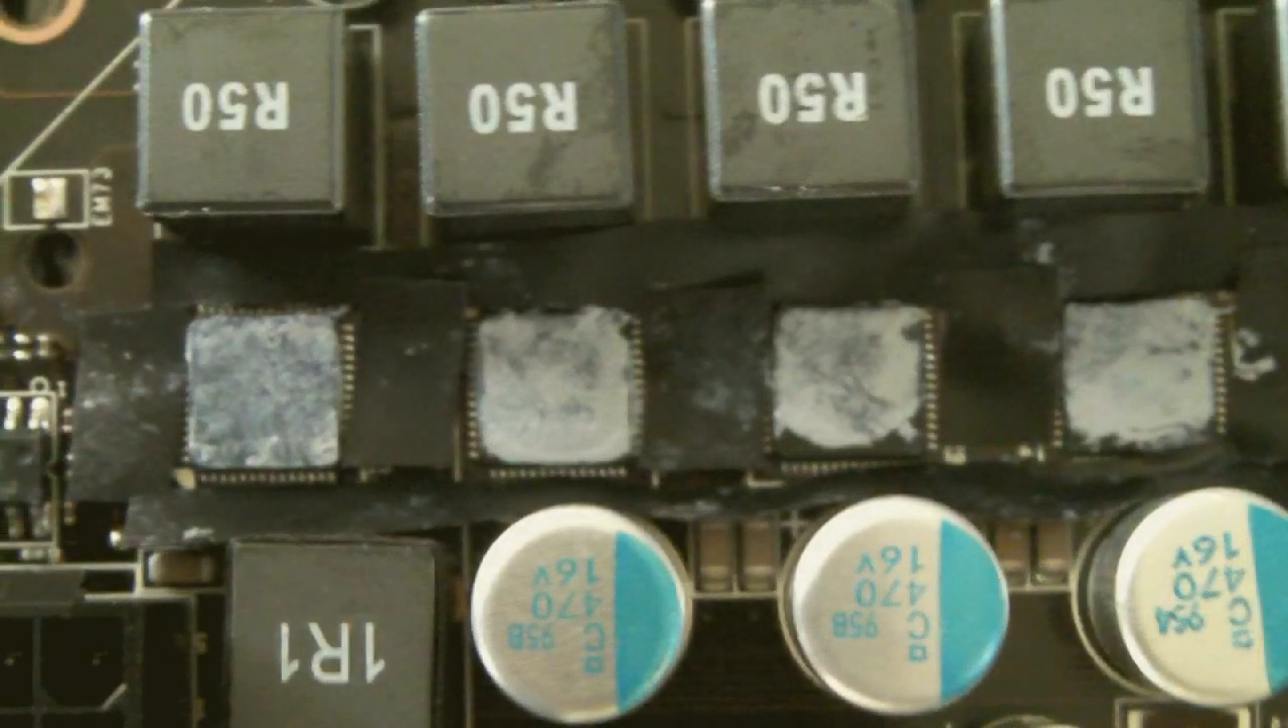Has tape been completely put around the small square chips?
Yes.